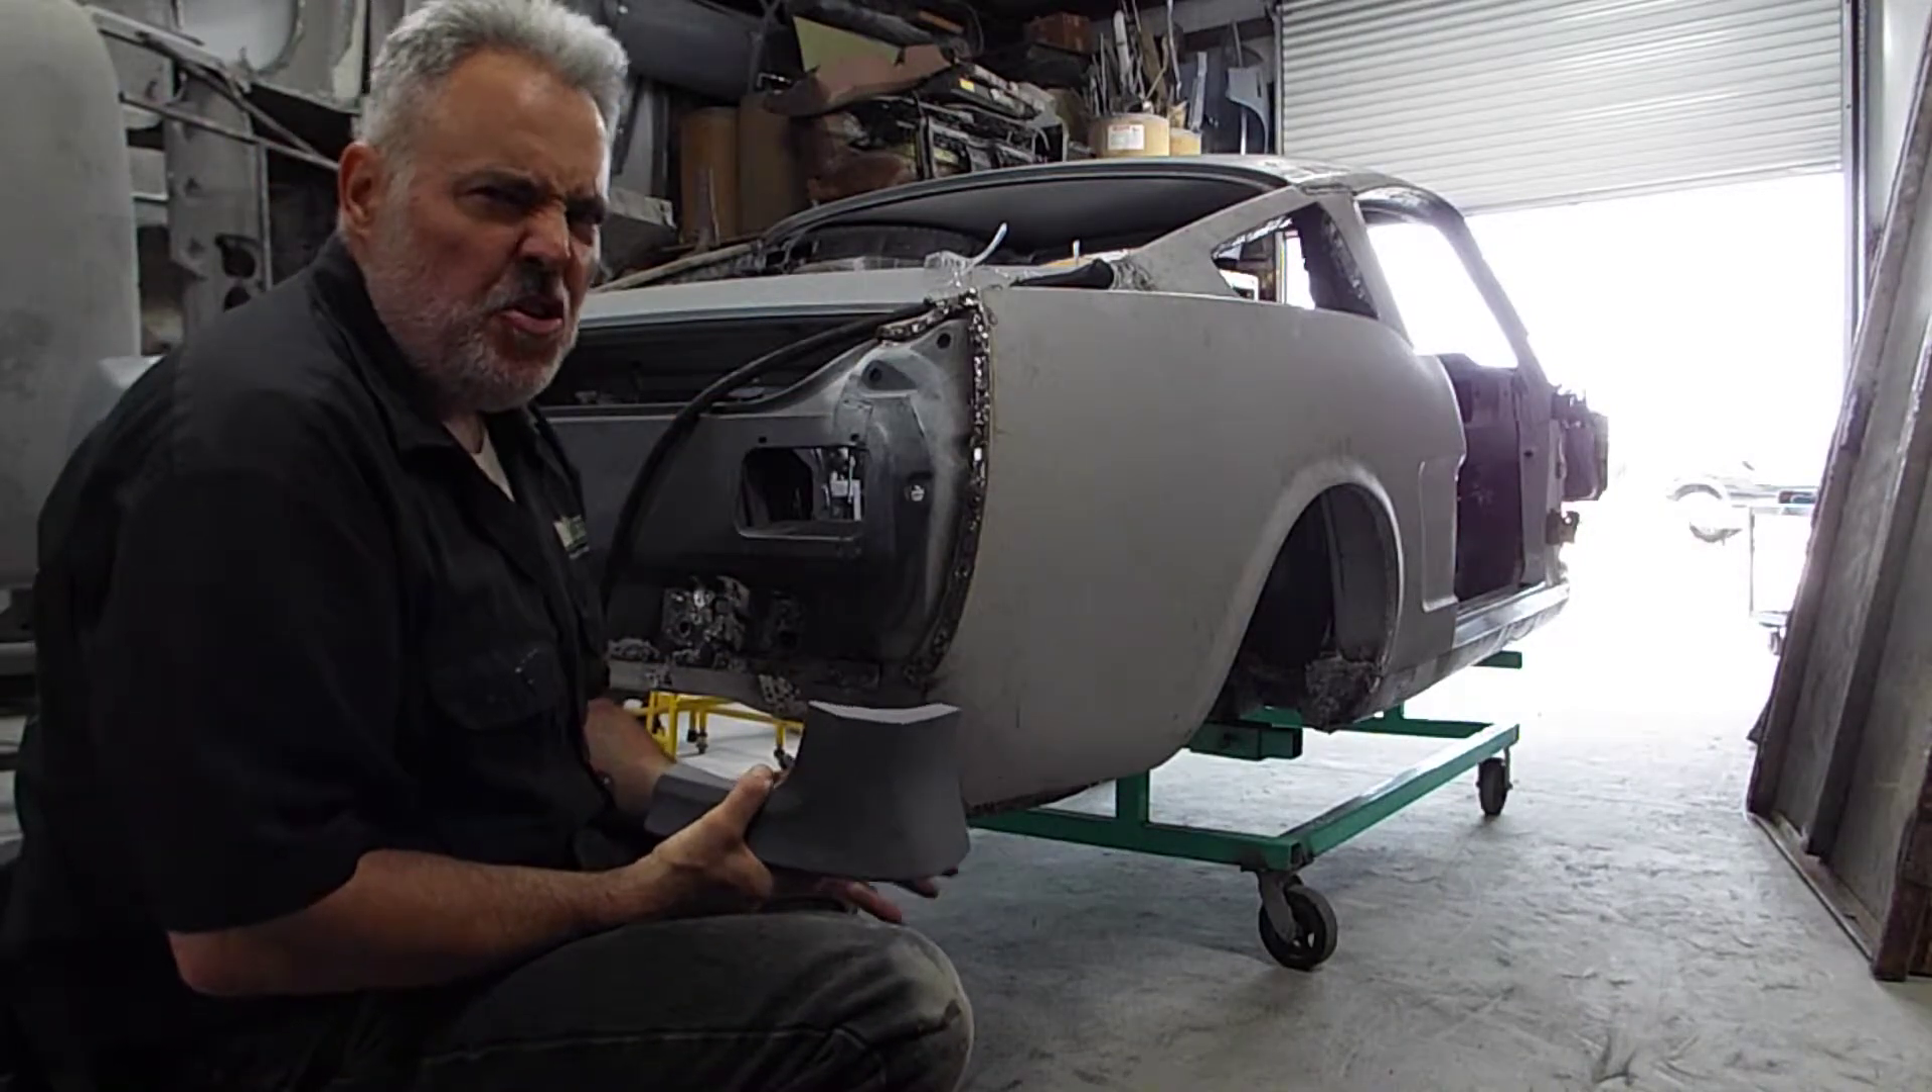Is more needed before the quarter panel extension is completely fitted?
Yes.